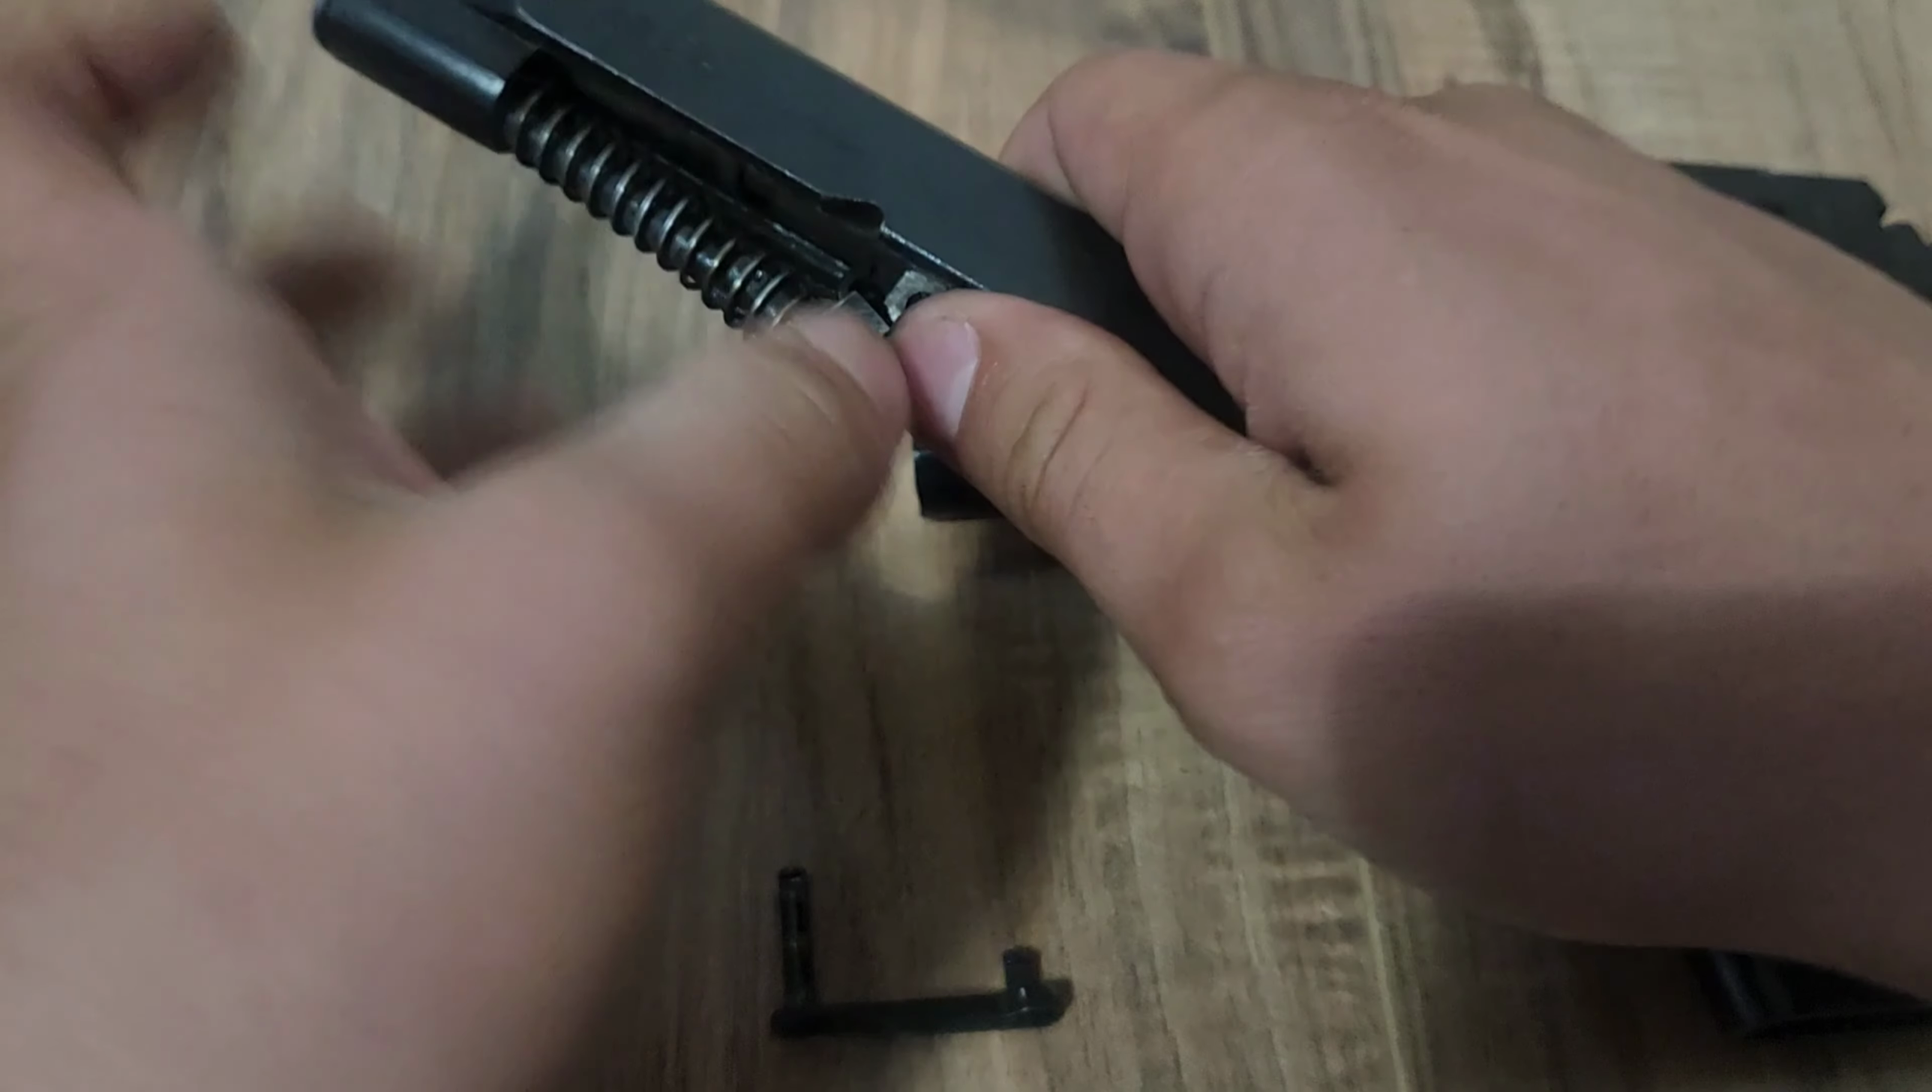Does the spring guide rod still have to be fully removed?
Yes.